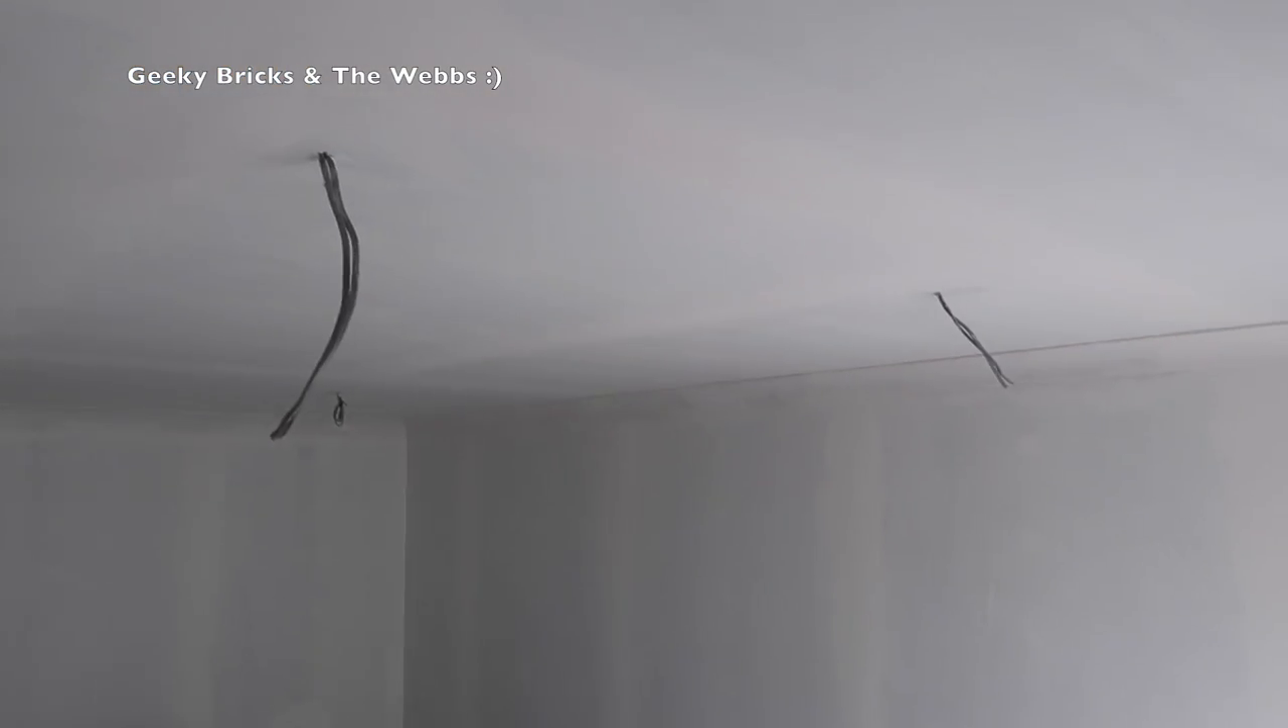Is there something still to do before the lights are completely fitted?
Yes.